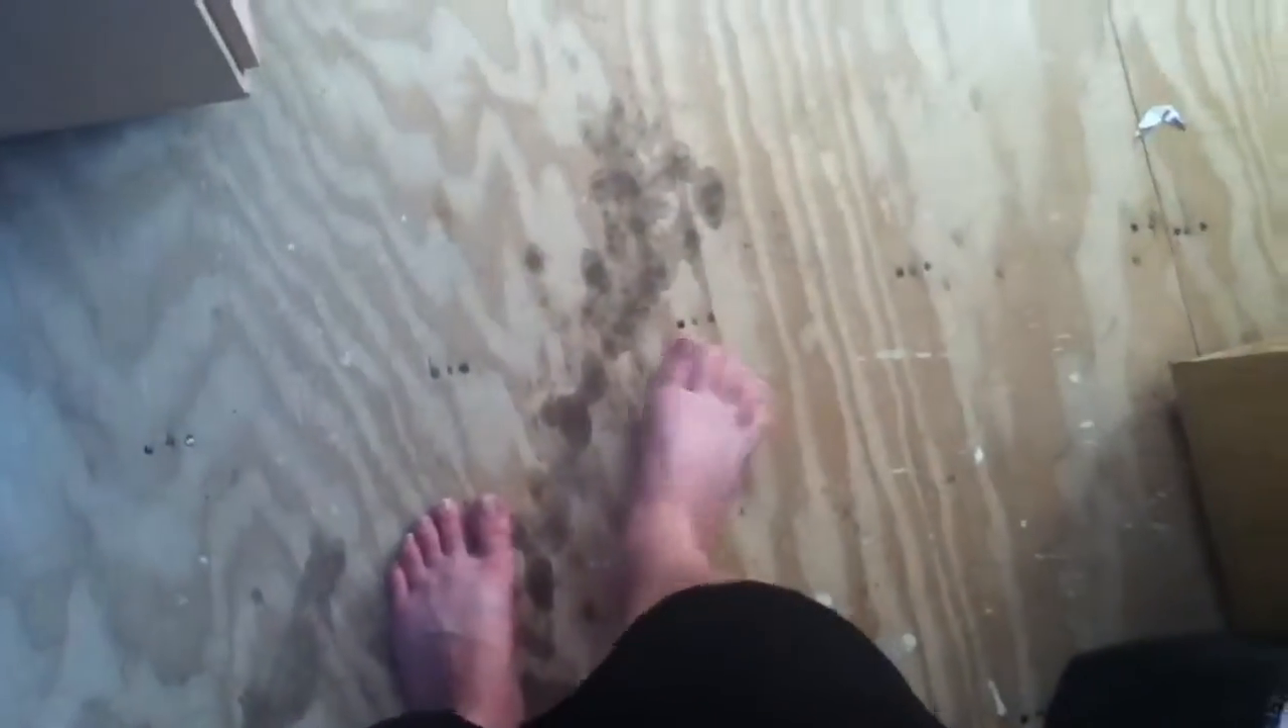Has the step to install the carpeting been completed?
No.